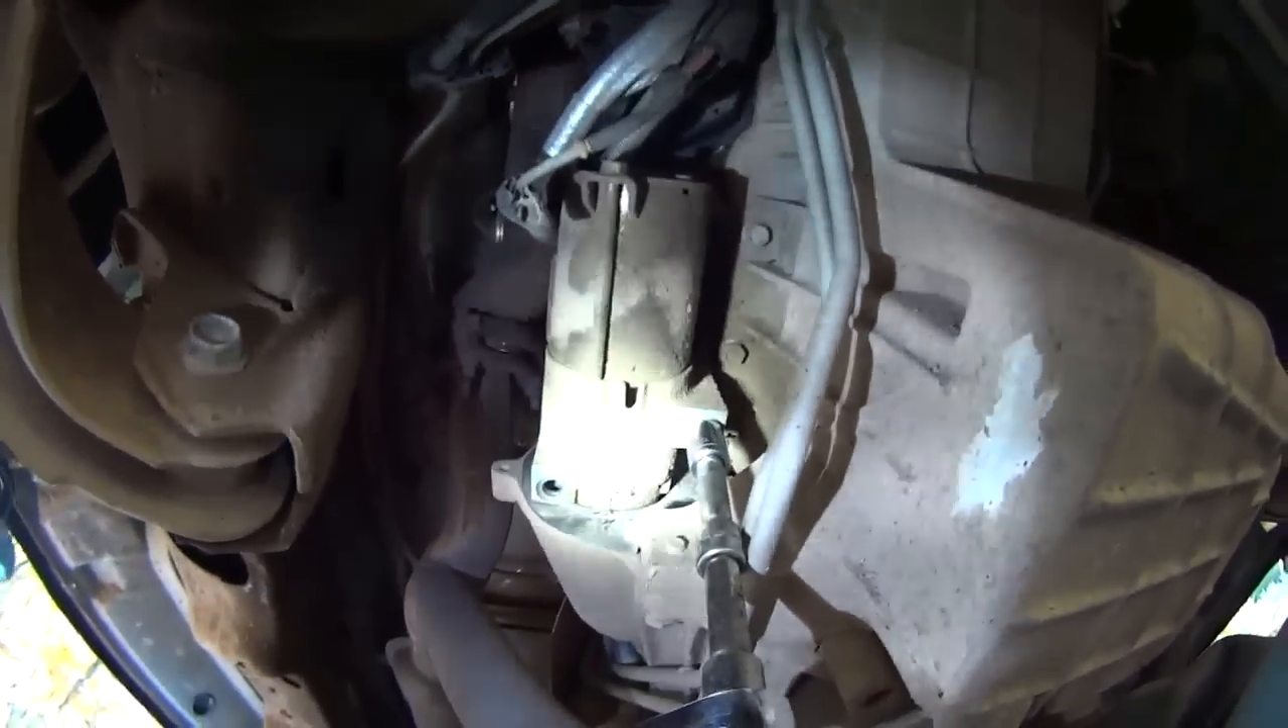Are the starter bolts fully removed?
No.